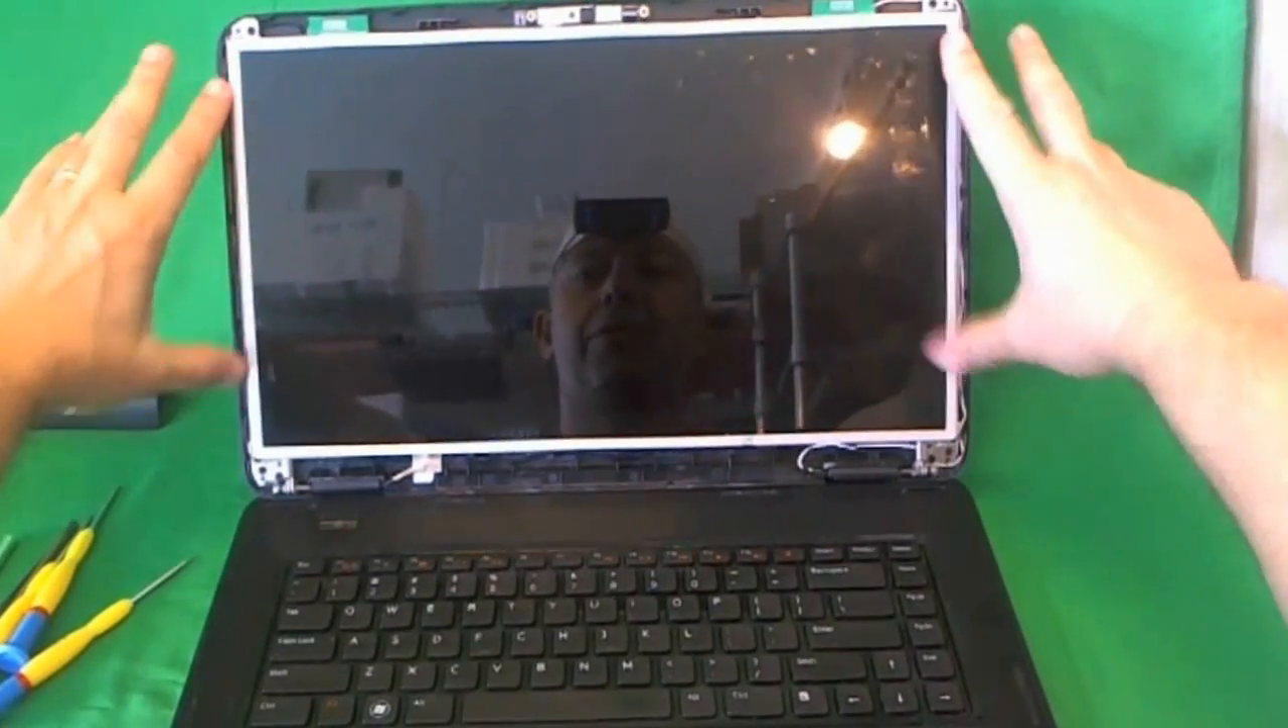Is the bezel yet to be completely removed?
No.